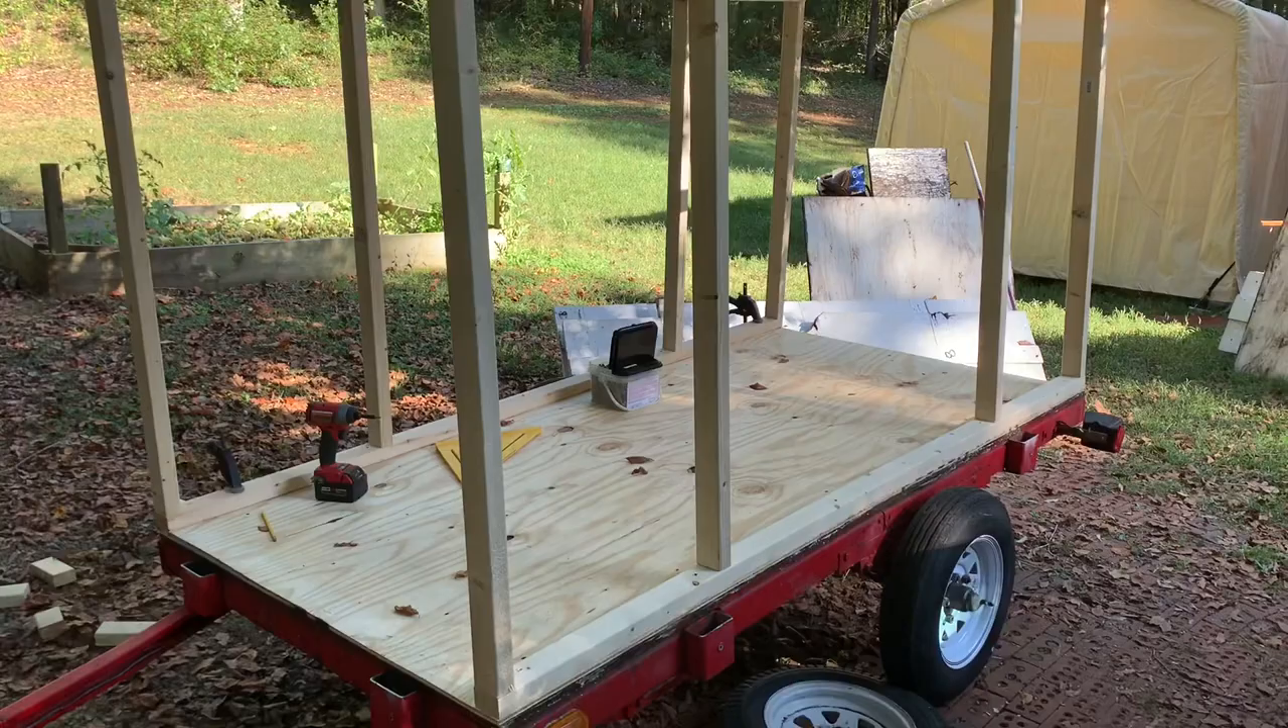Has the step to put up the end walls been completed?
No.